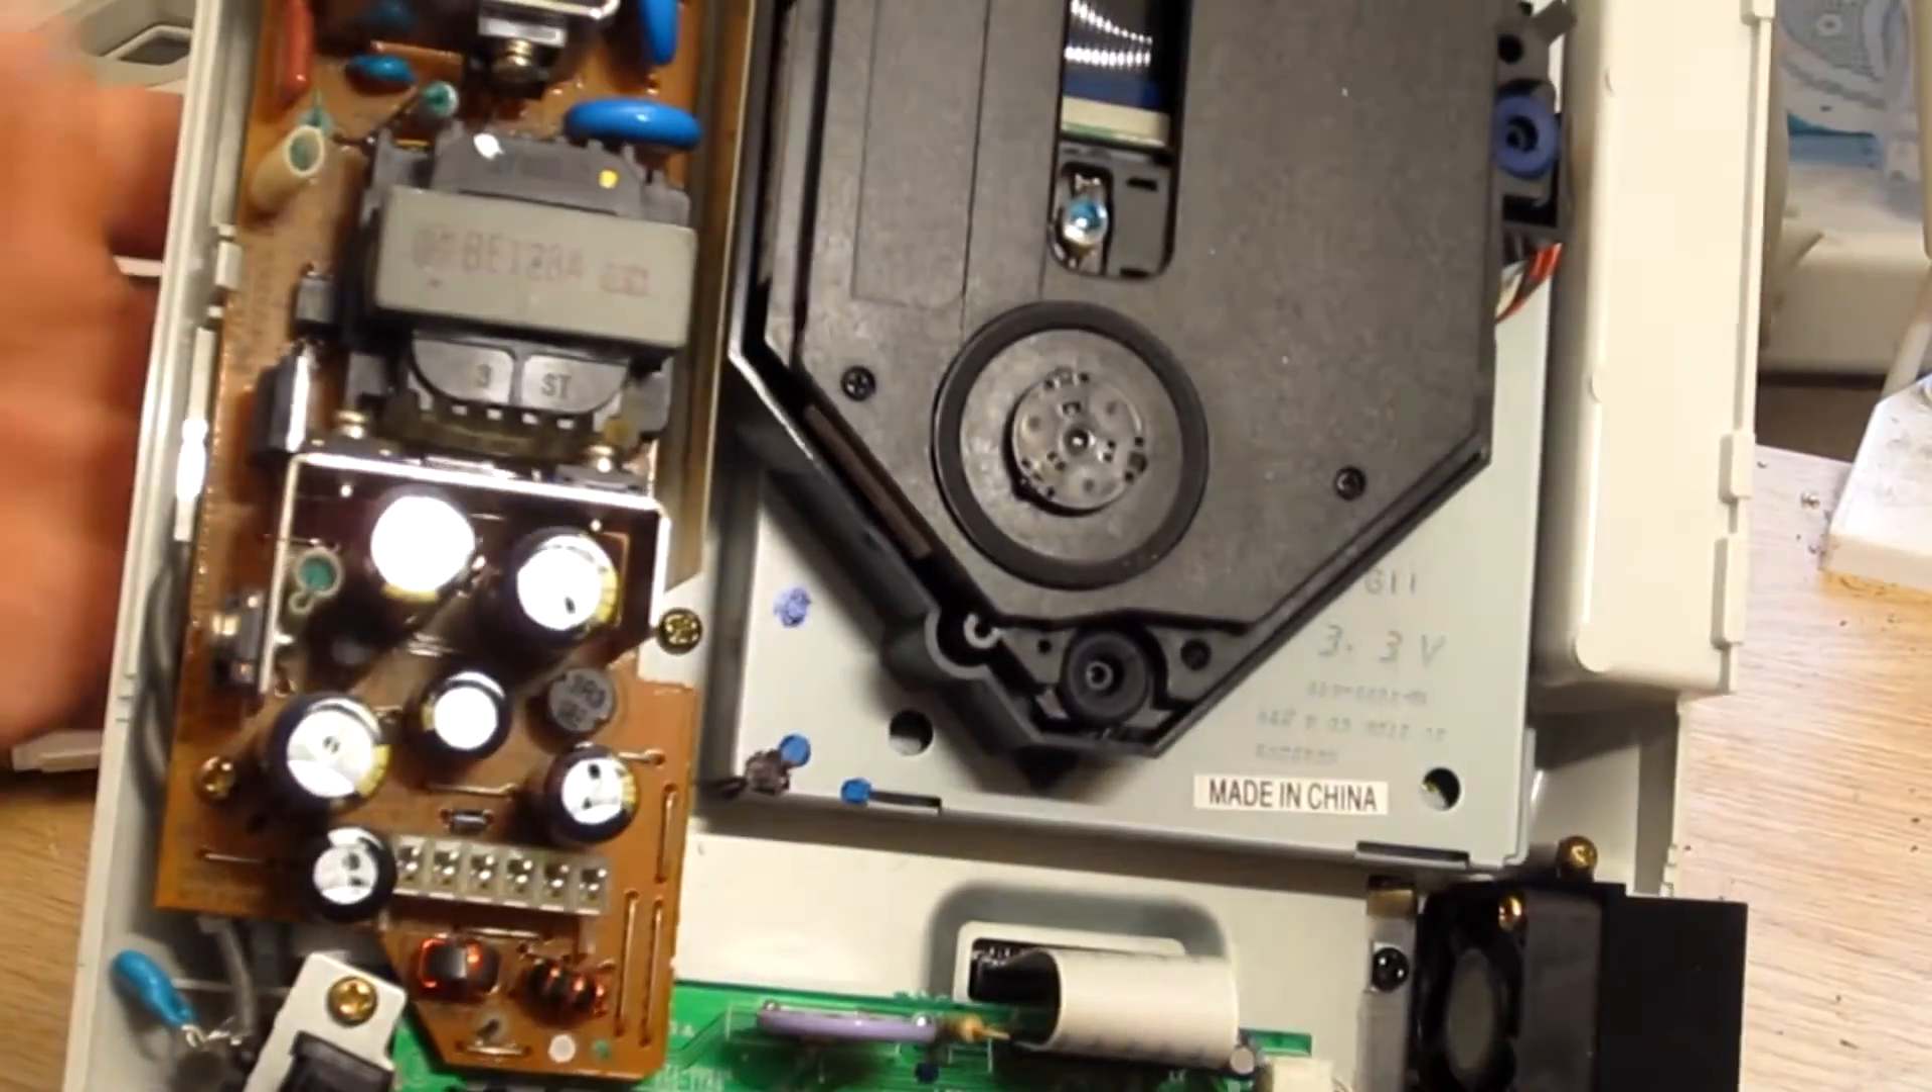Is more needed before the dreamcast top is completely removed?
No.